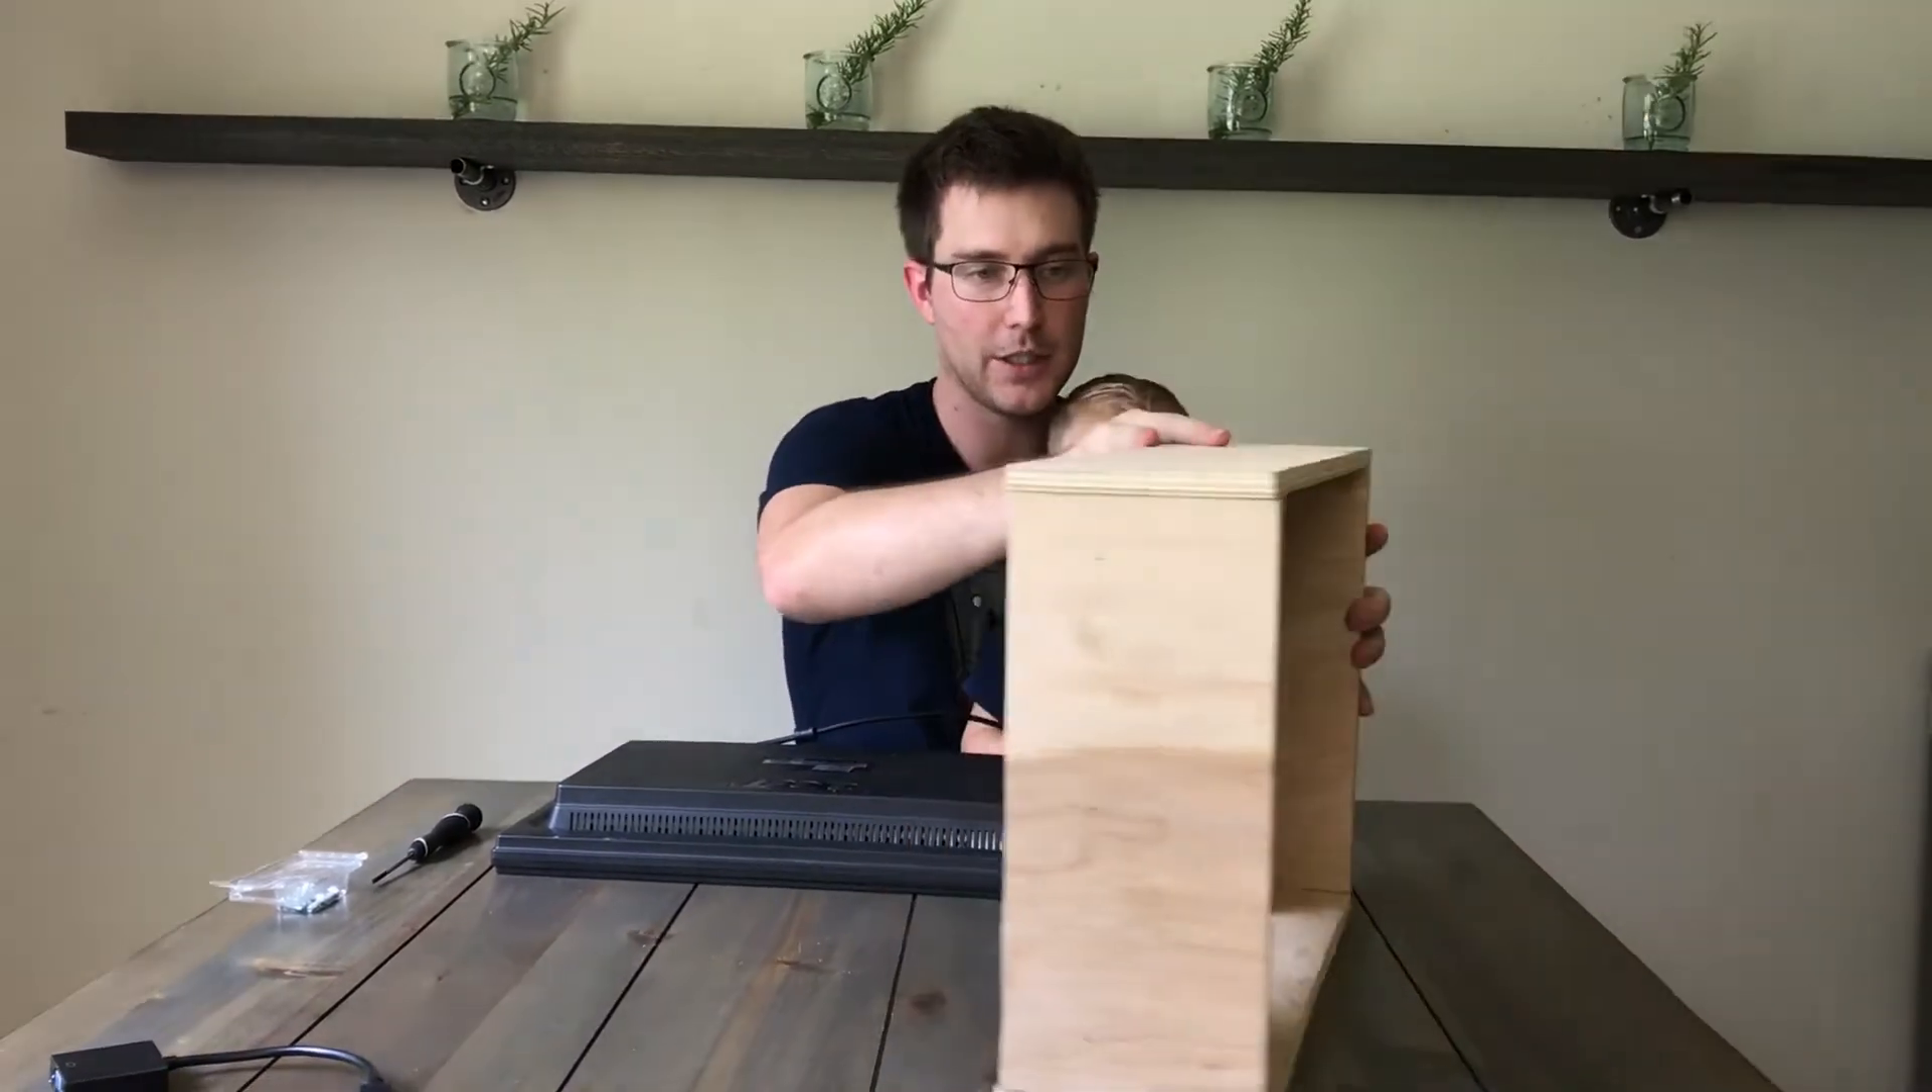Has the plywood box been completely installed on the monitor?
No.